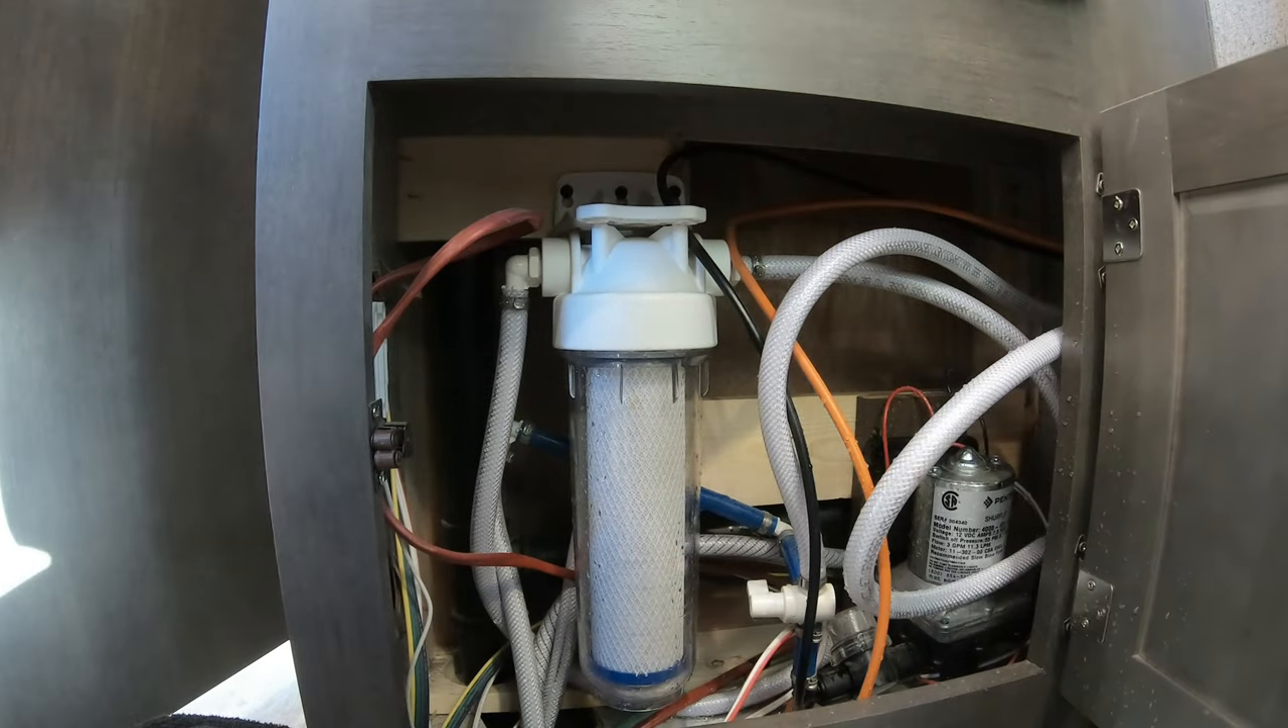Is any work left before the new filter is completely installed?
No.